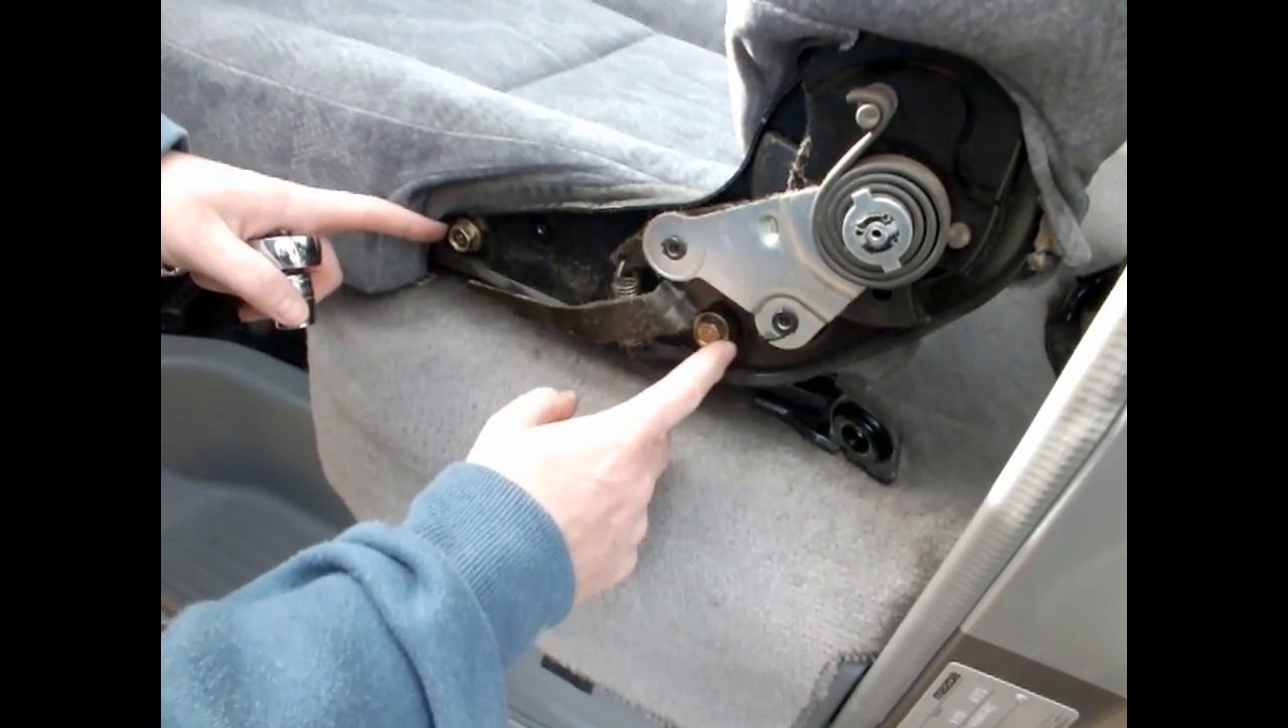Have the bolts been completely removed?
No.